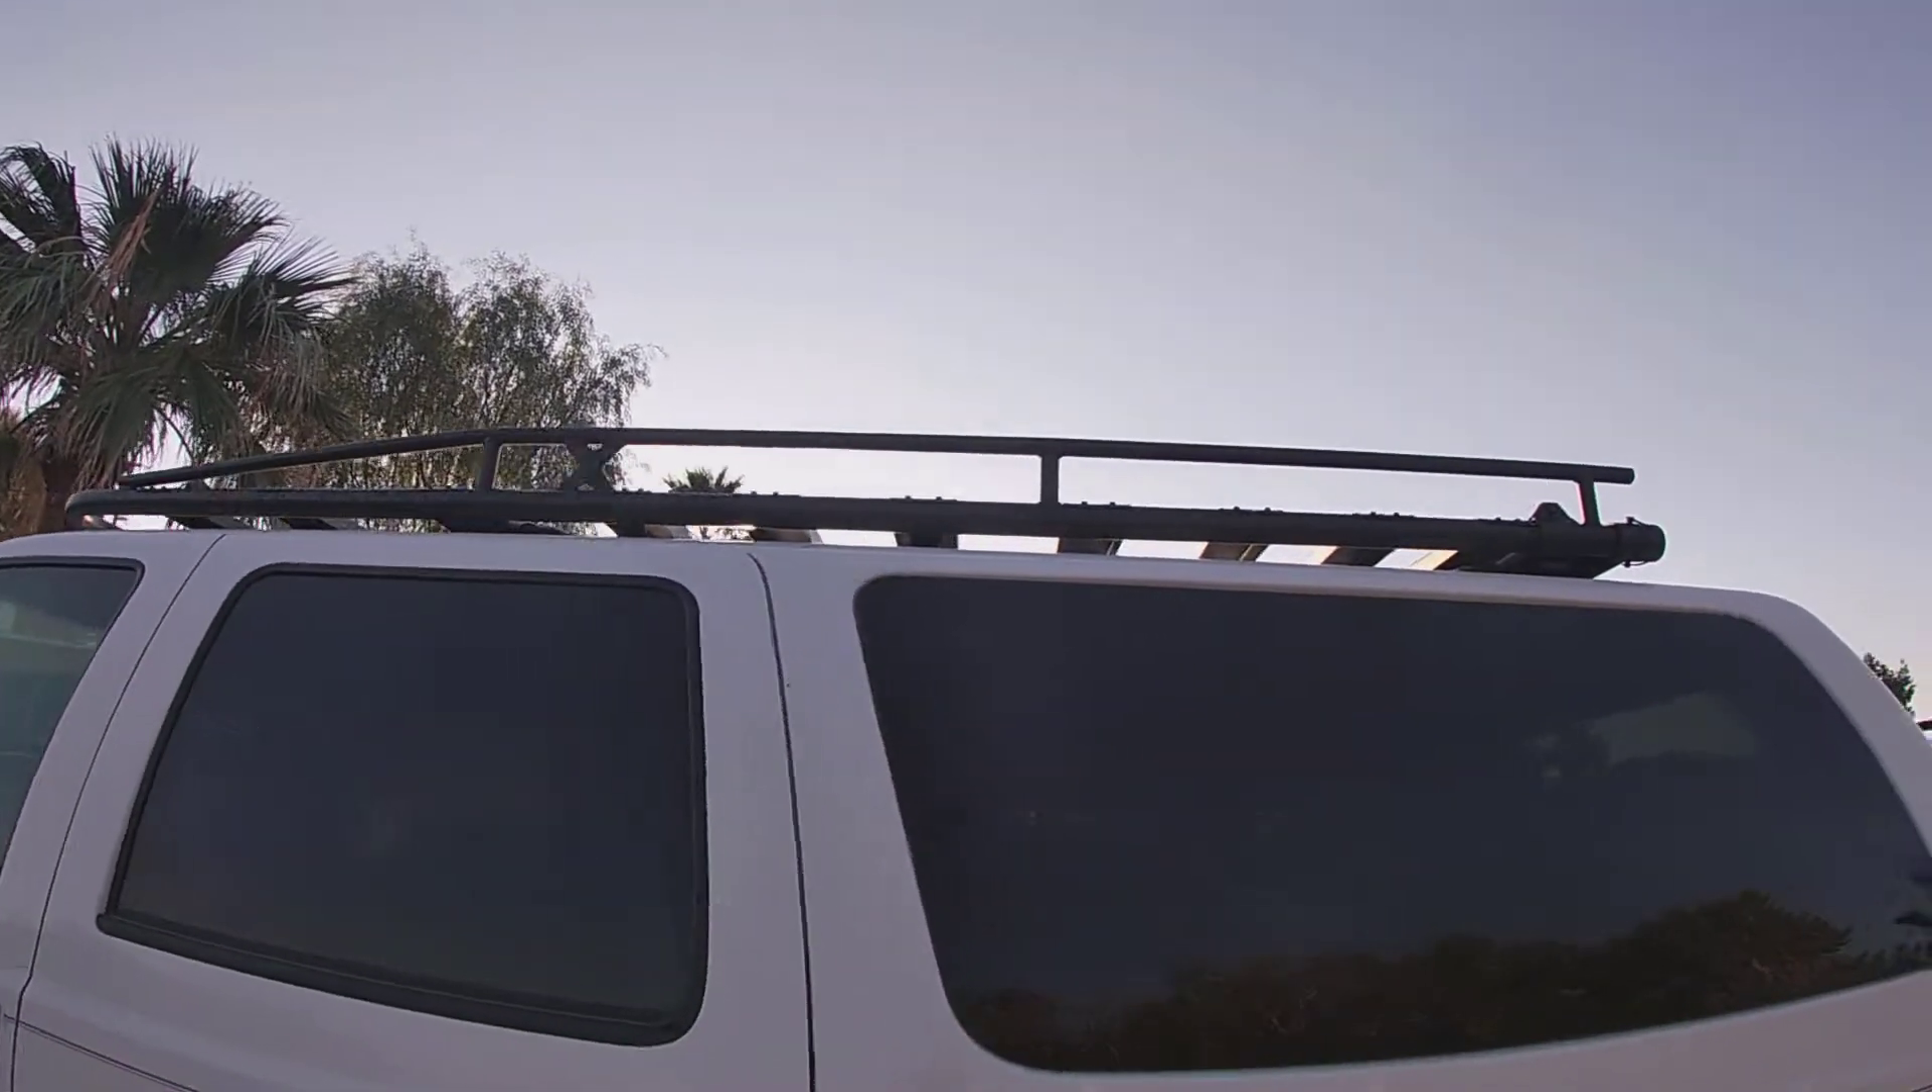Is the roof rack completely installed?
Yes.